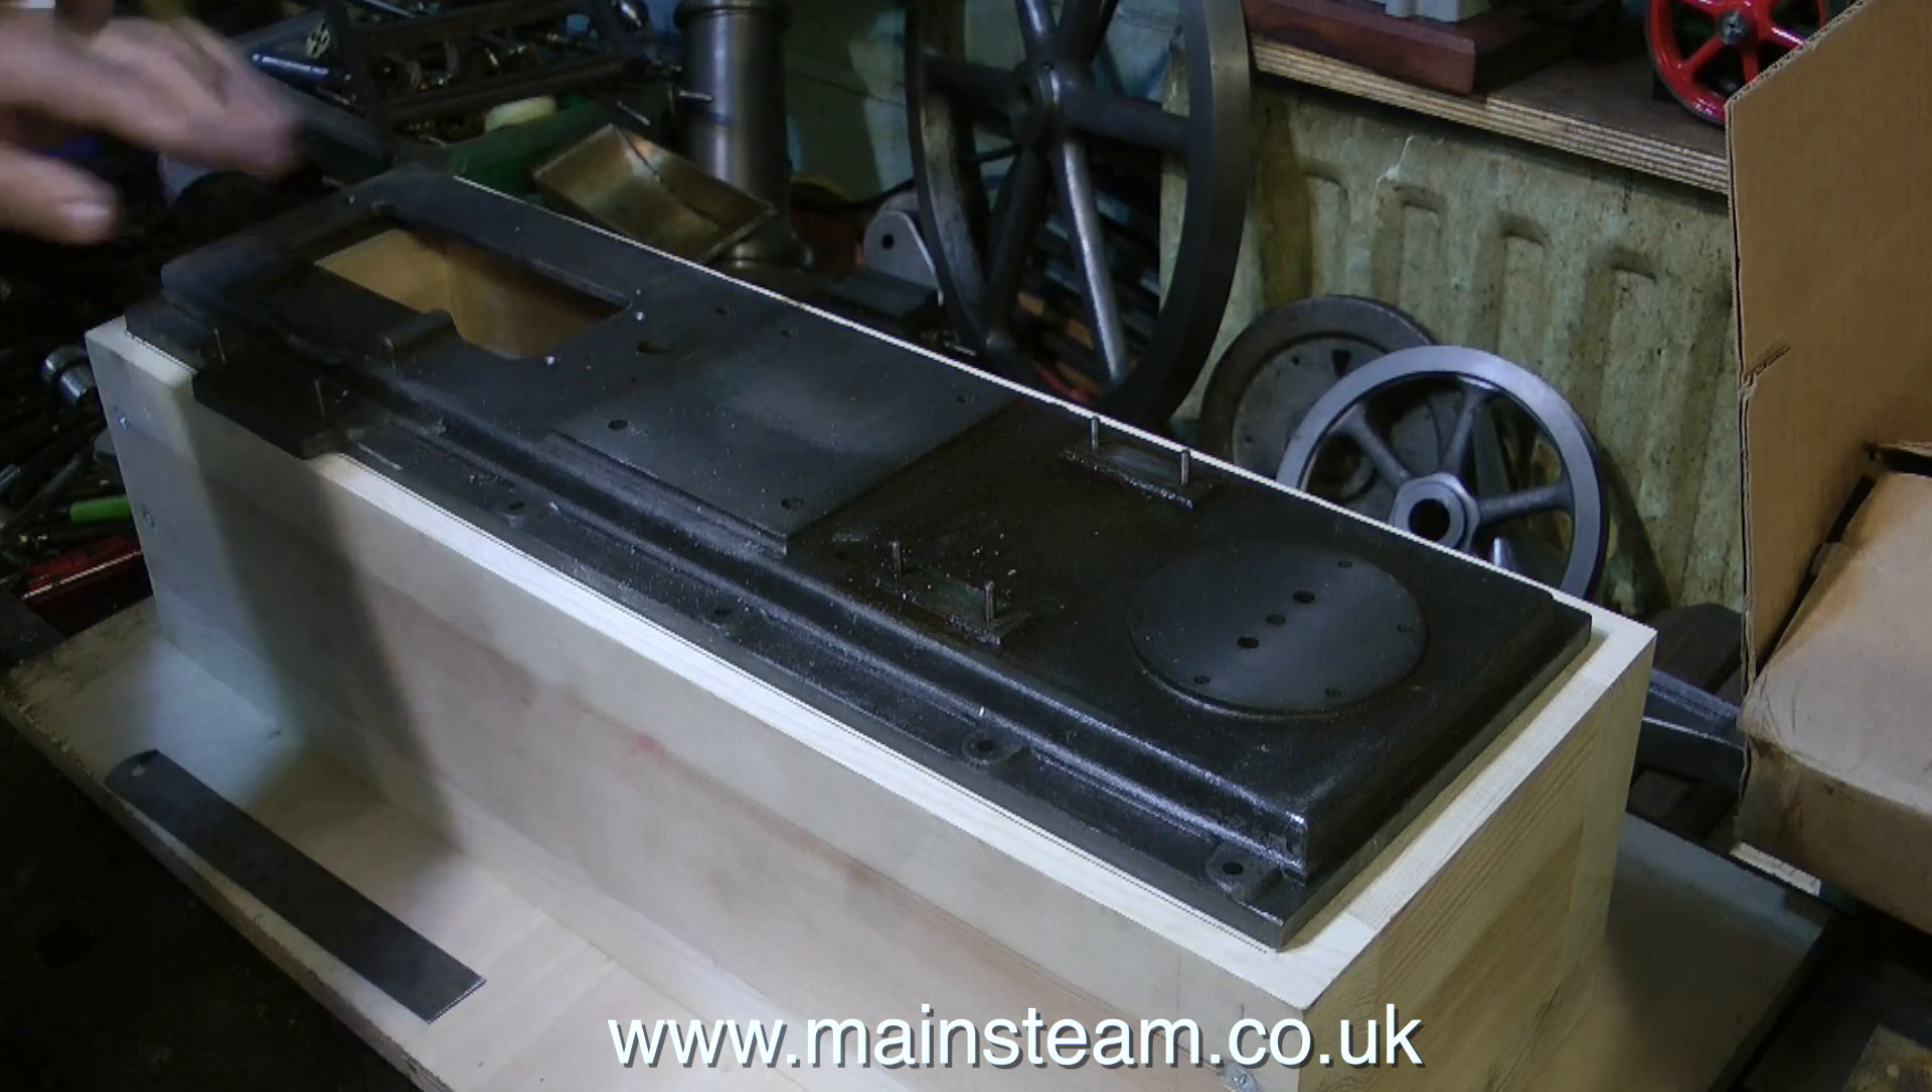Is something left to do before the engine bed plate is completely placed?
No.